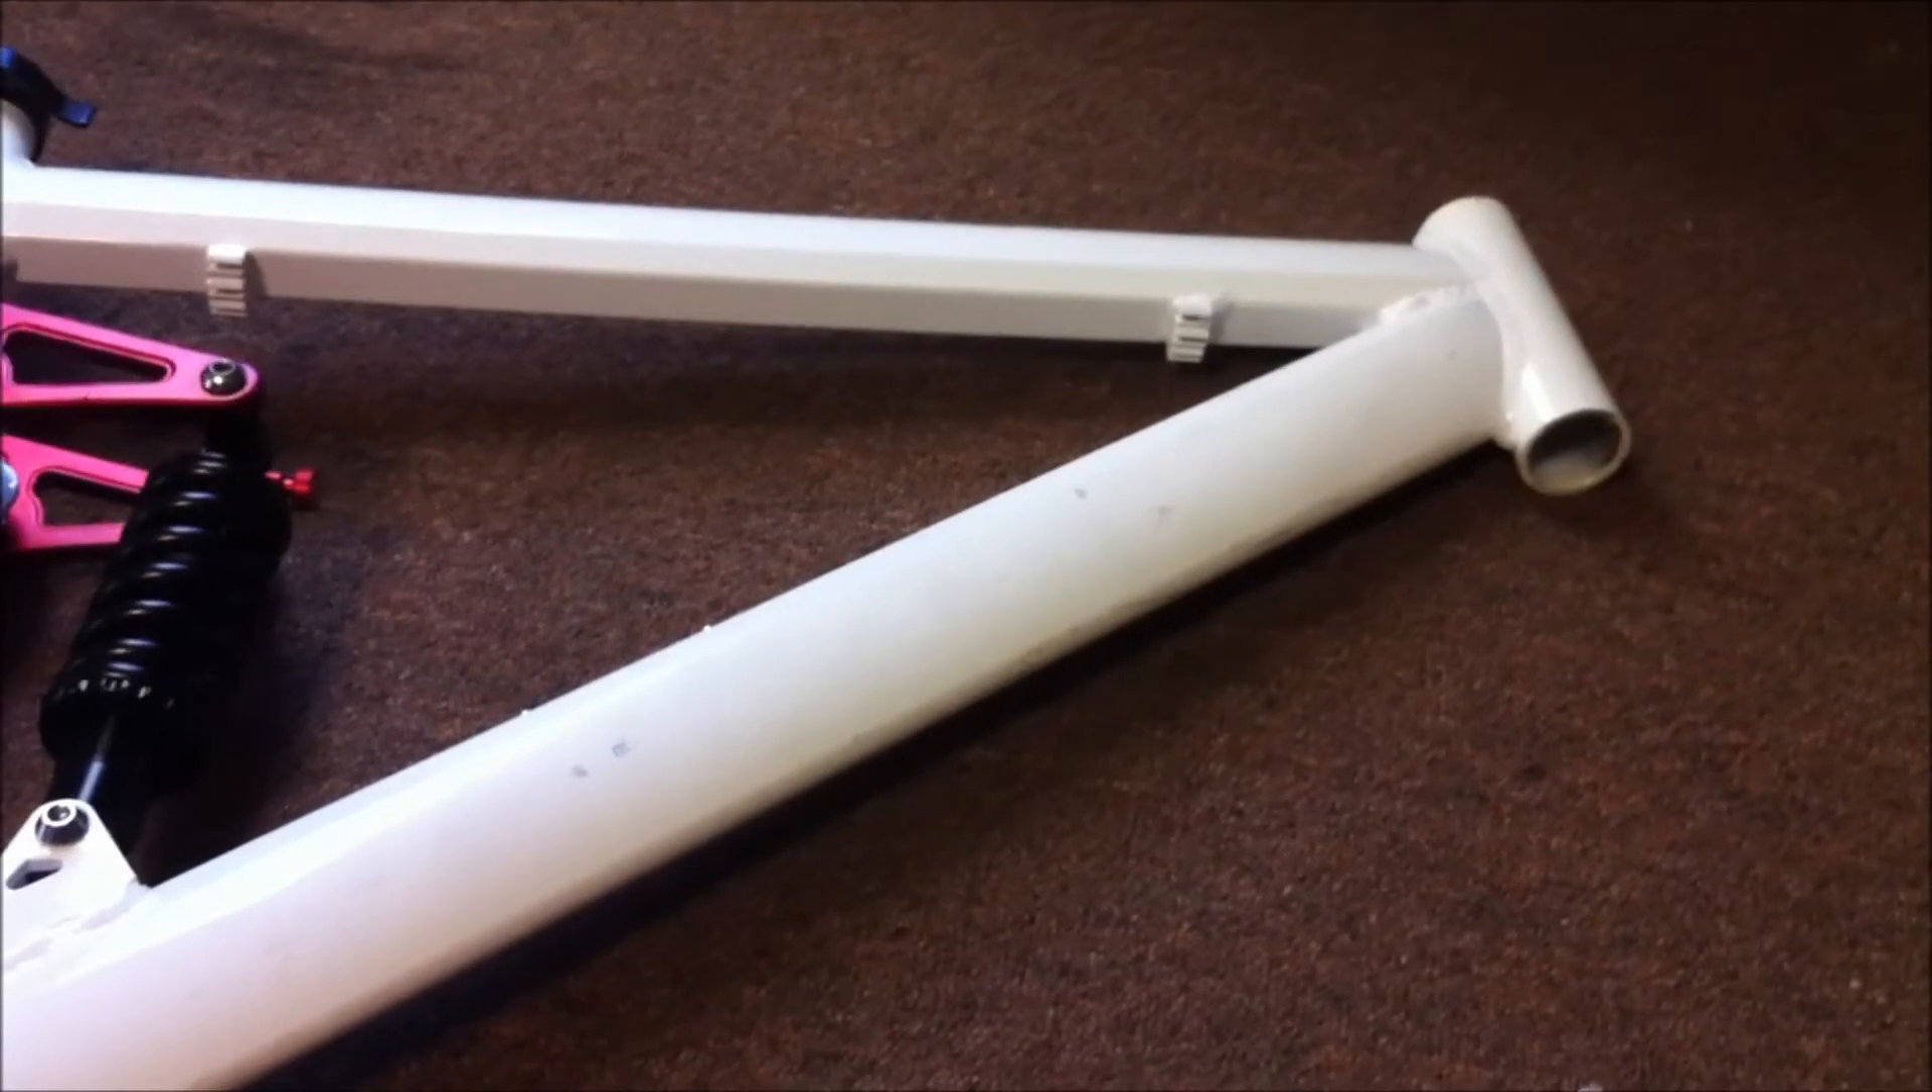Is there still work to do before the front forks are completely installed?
Yes.